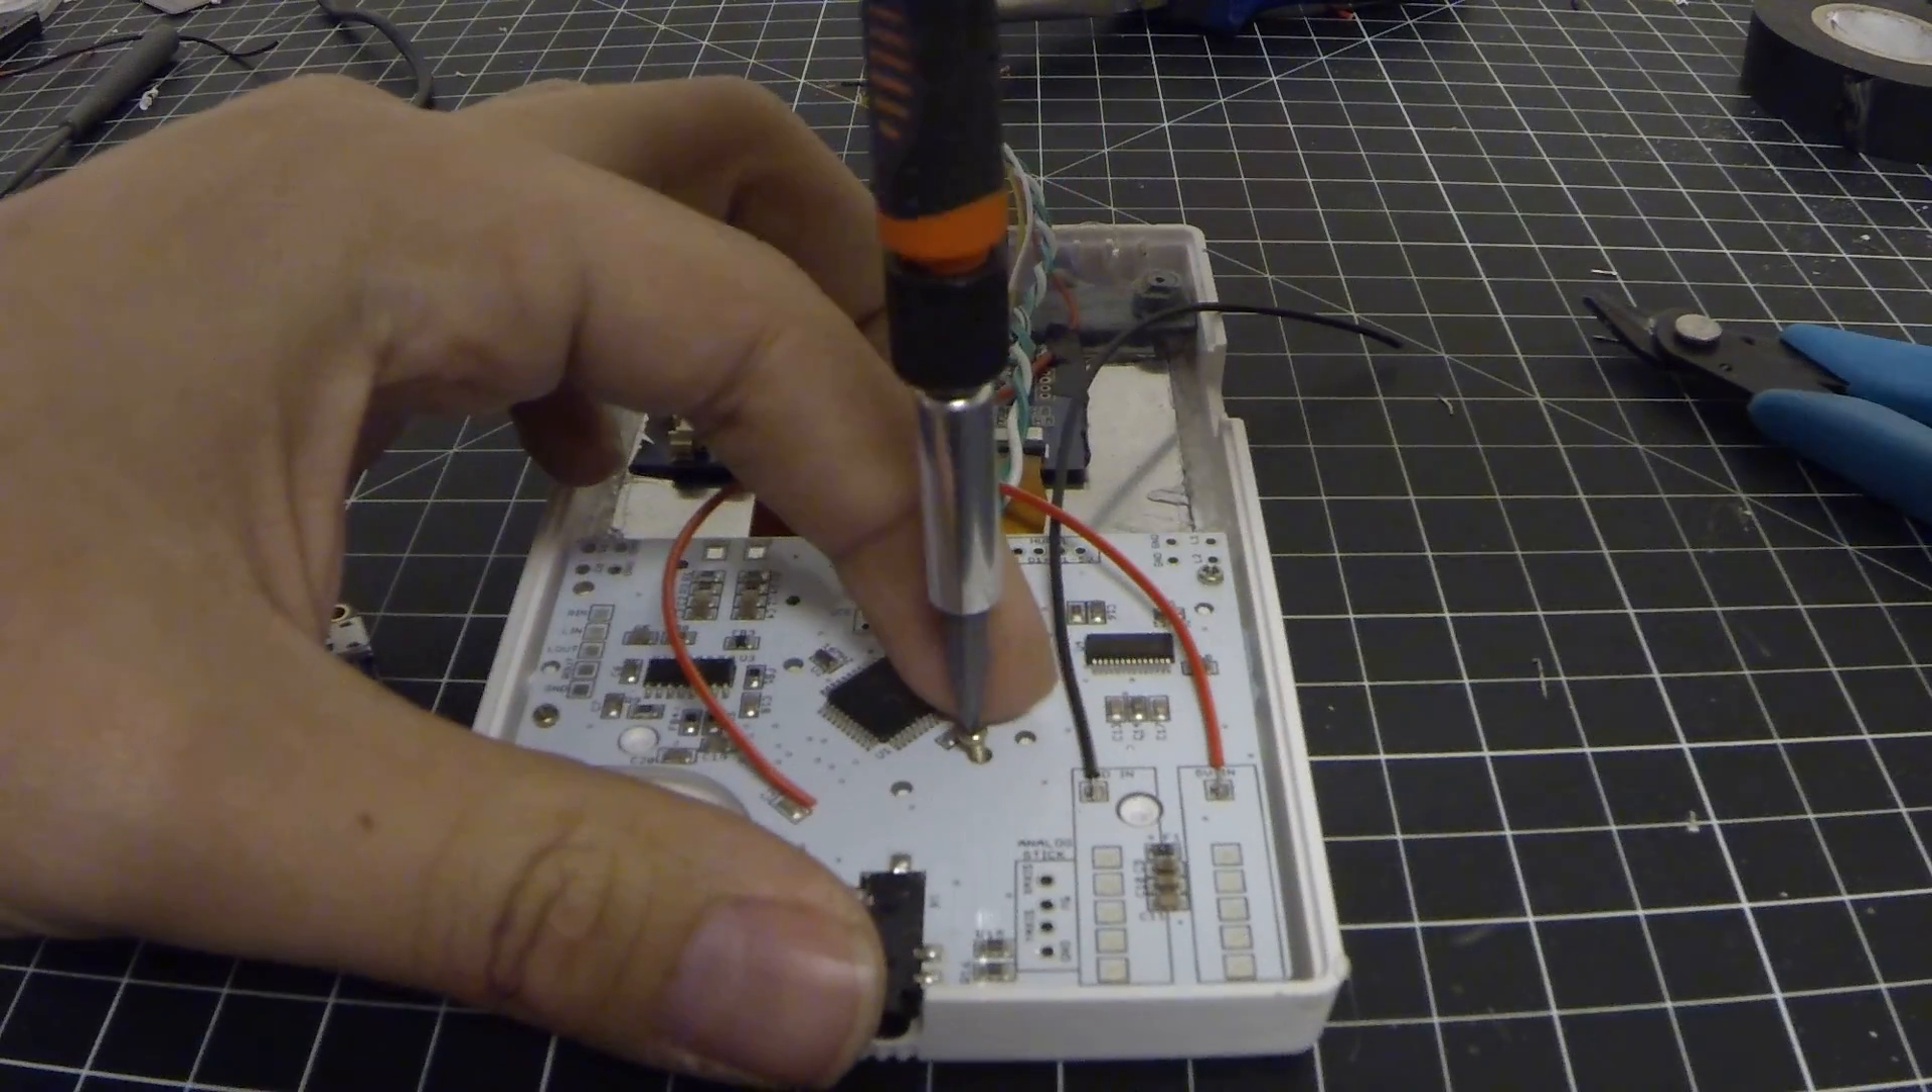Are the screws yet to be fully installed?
Yes.